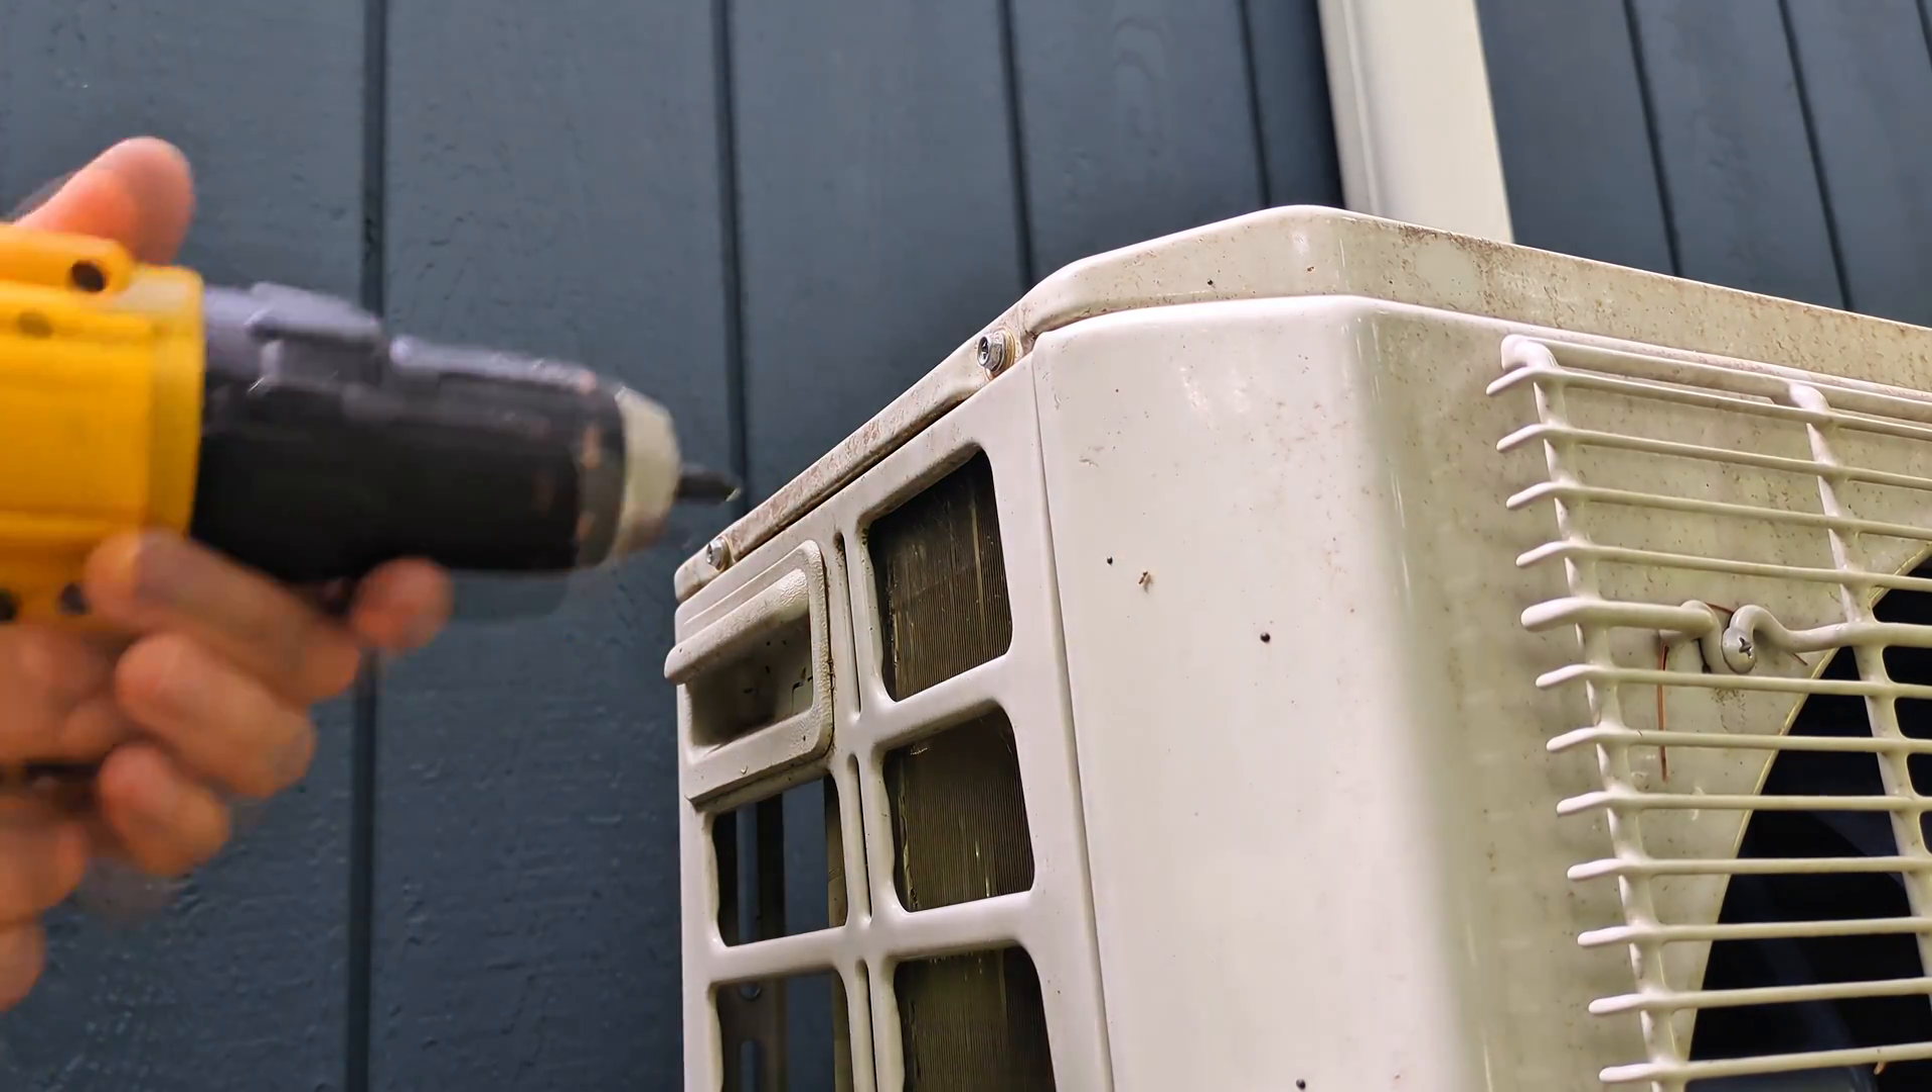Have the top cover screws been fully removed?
No.